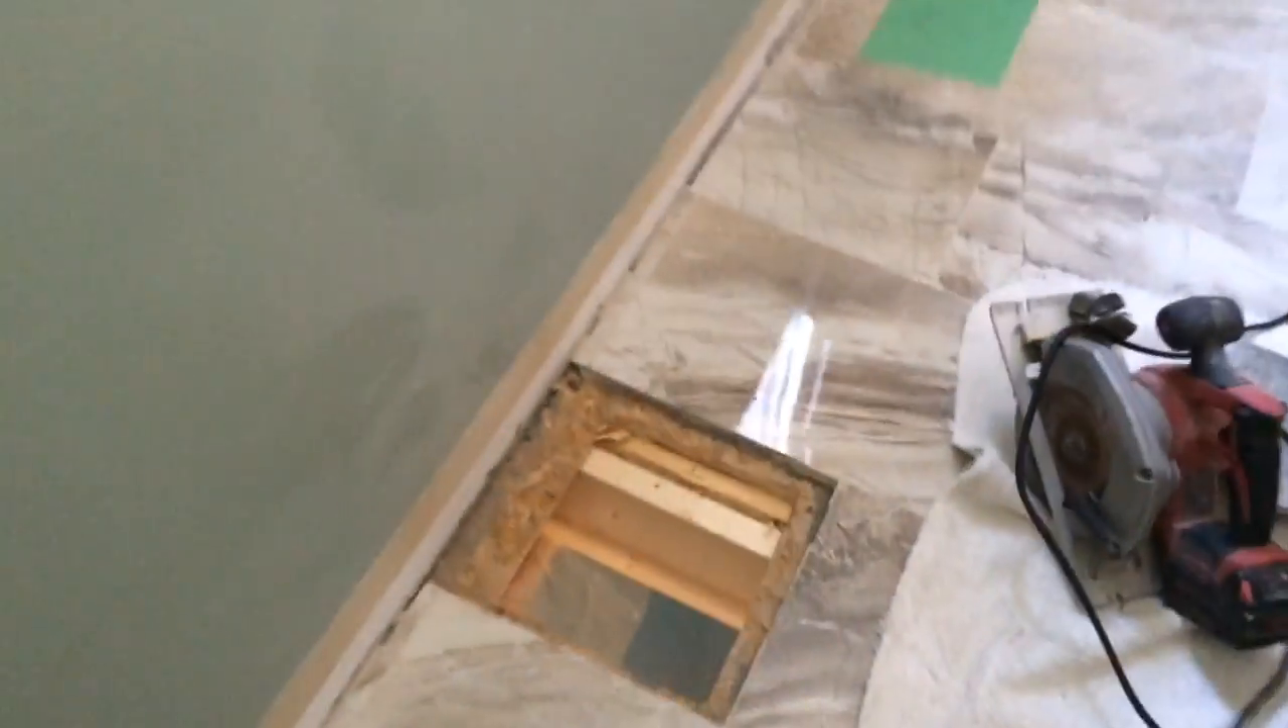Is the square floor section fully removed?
Yes.